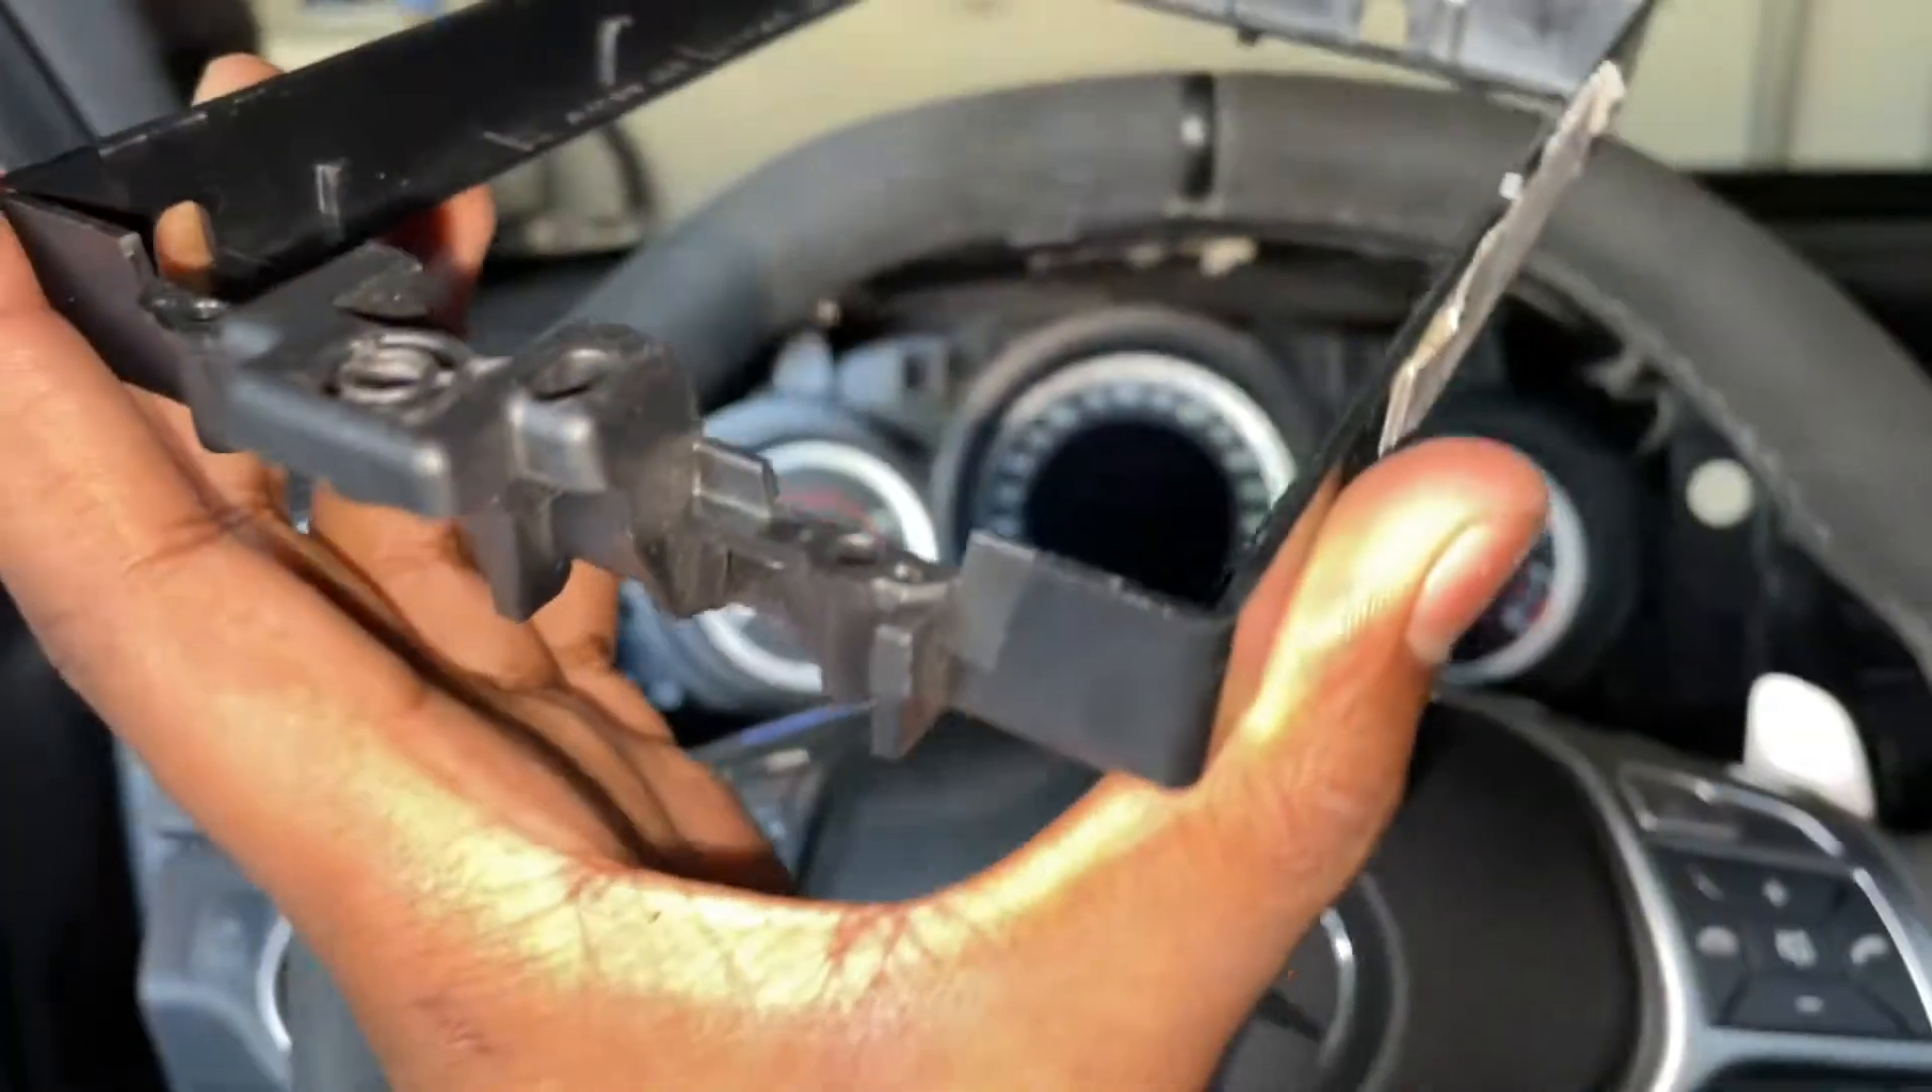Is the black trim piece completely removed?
Yes.